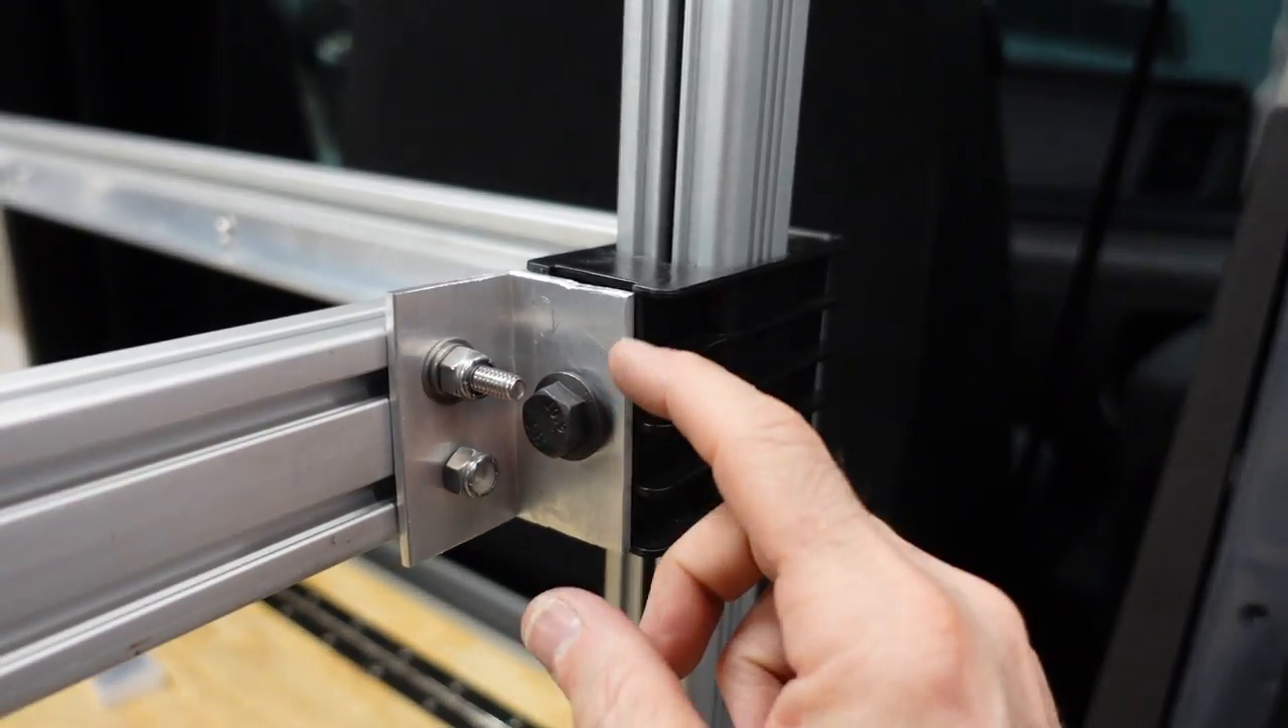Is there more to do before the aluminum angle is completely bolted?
No.